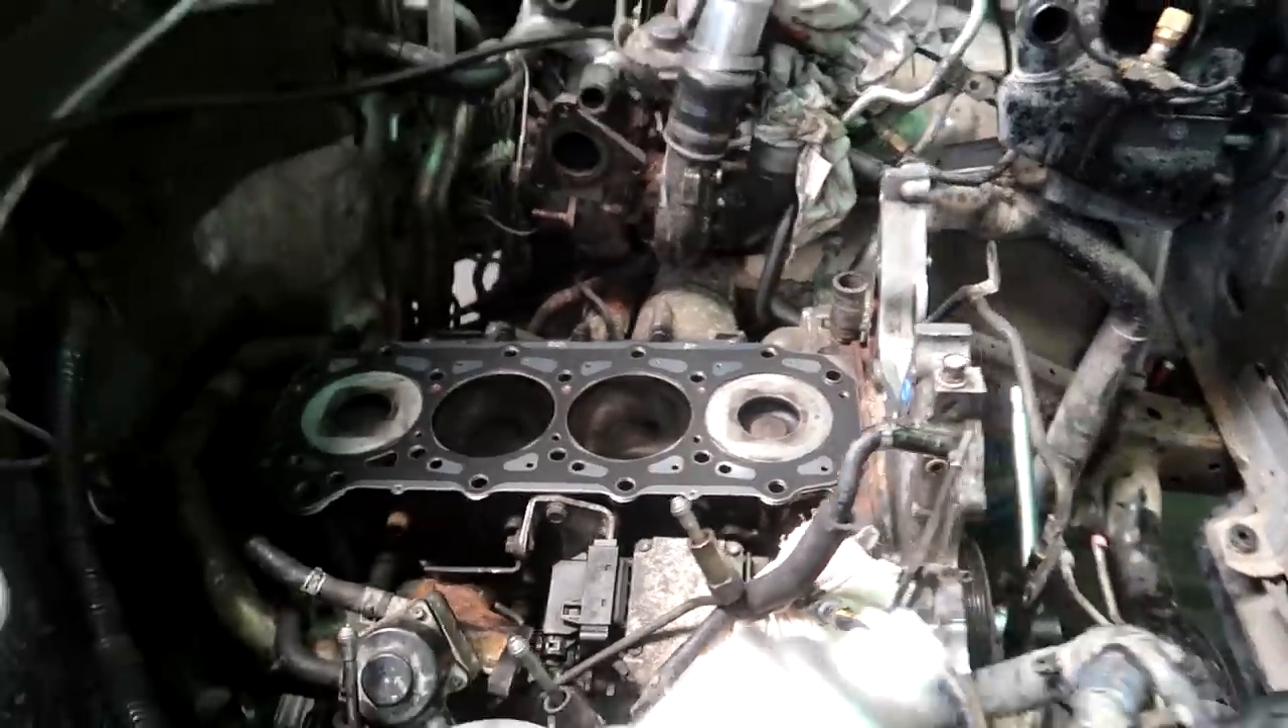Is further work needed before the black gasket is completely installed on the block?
No.